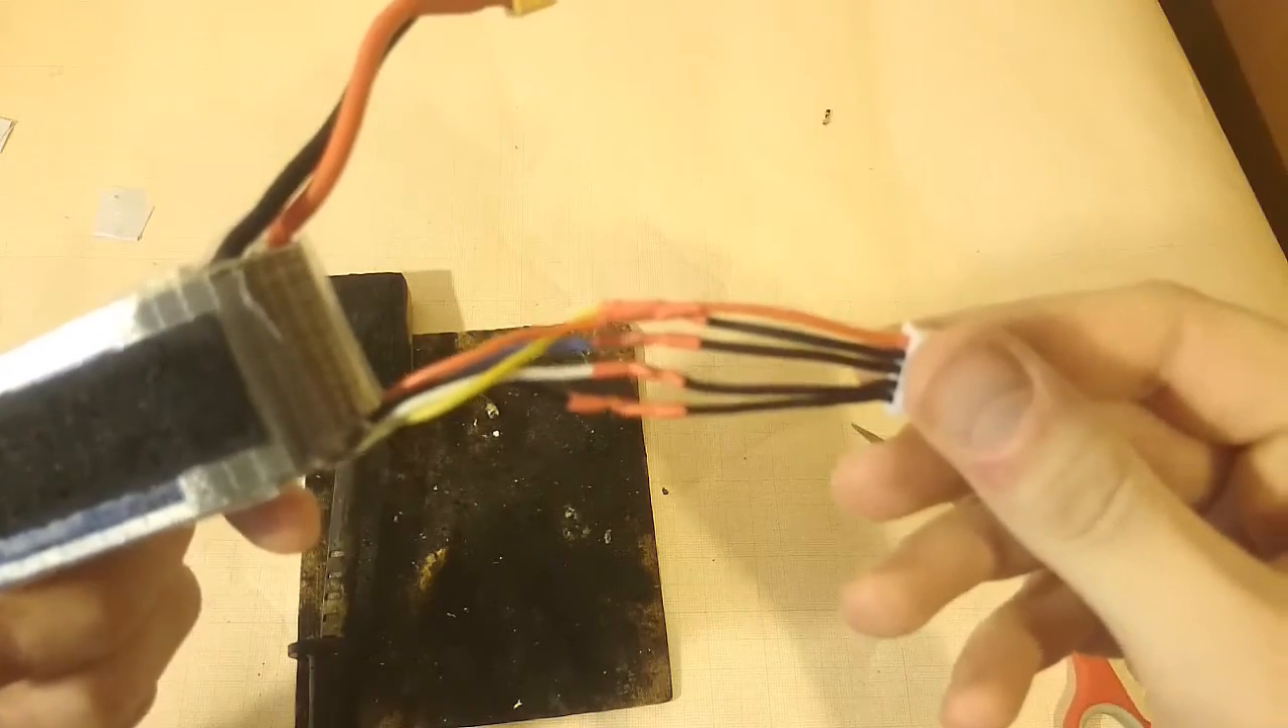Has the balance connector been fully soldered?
Yes.